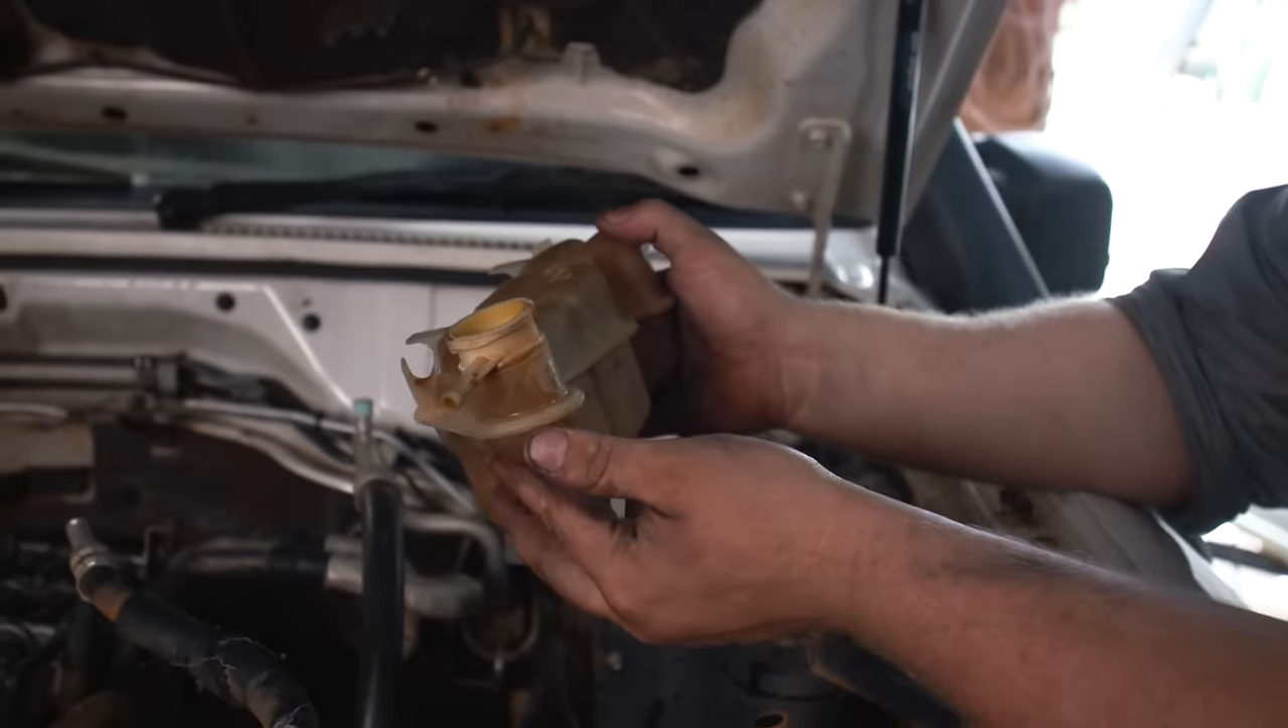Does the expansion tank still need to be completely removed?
No.